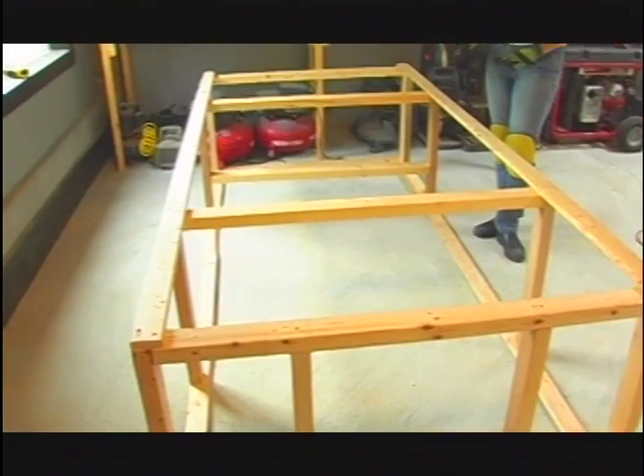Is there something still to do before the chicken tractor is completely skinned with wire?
Yes.